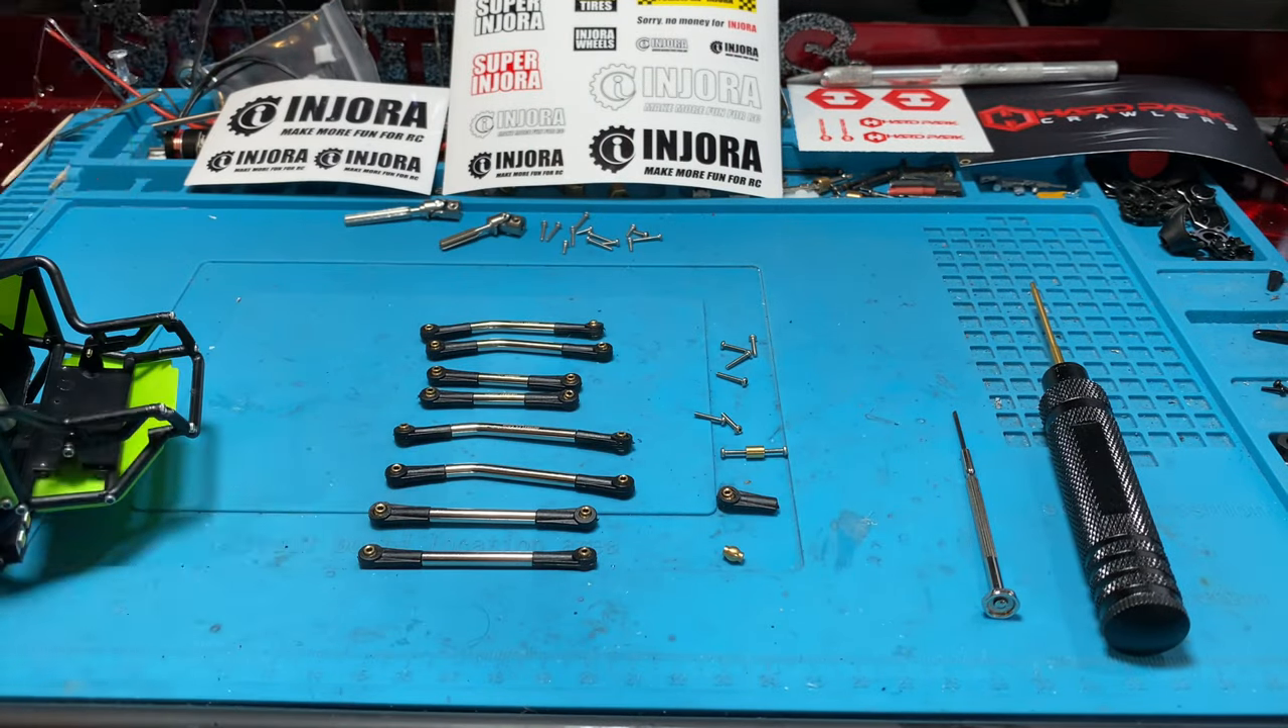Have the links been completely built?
Yes.